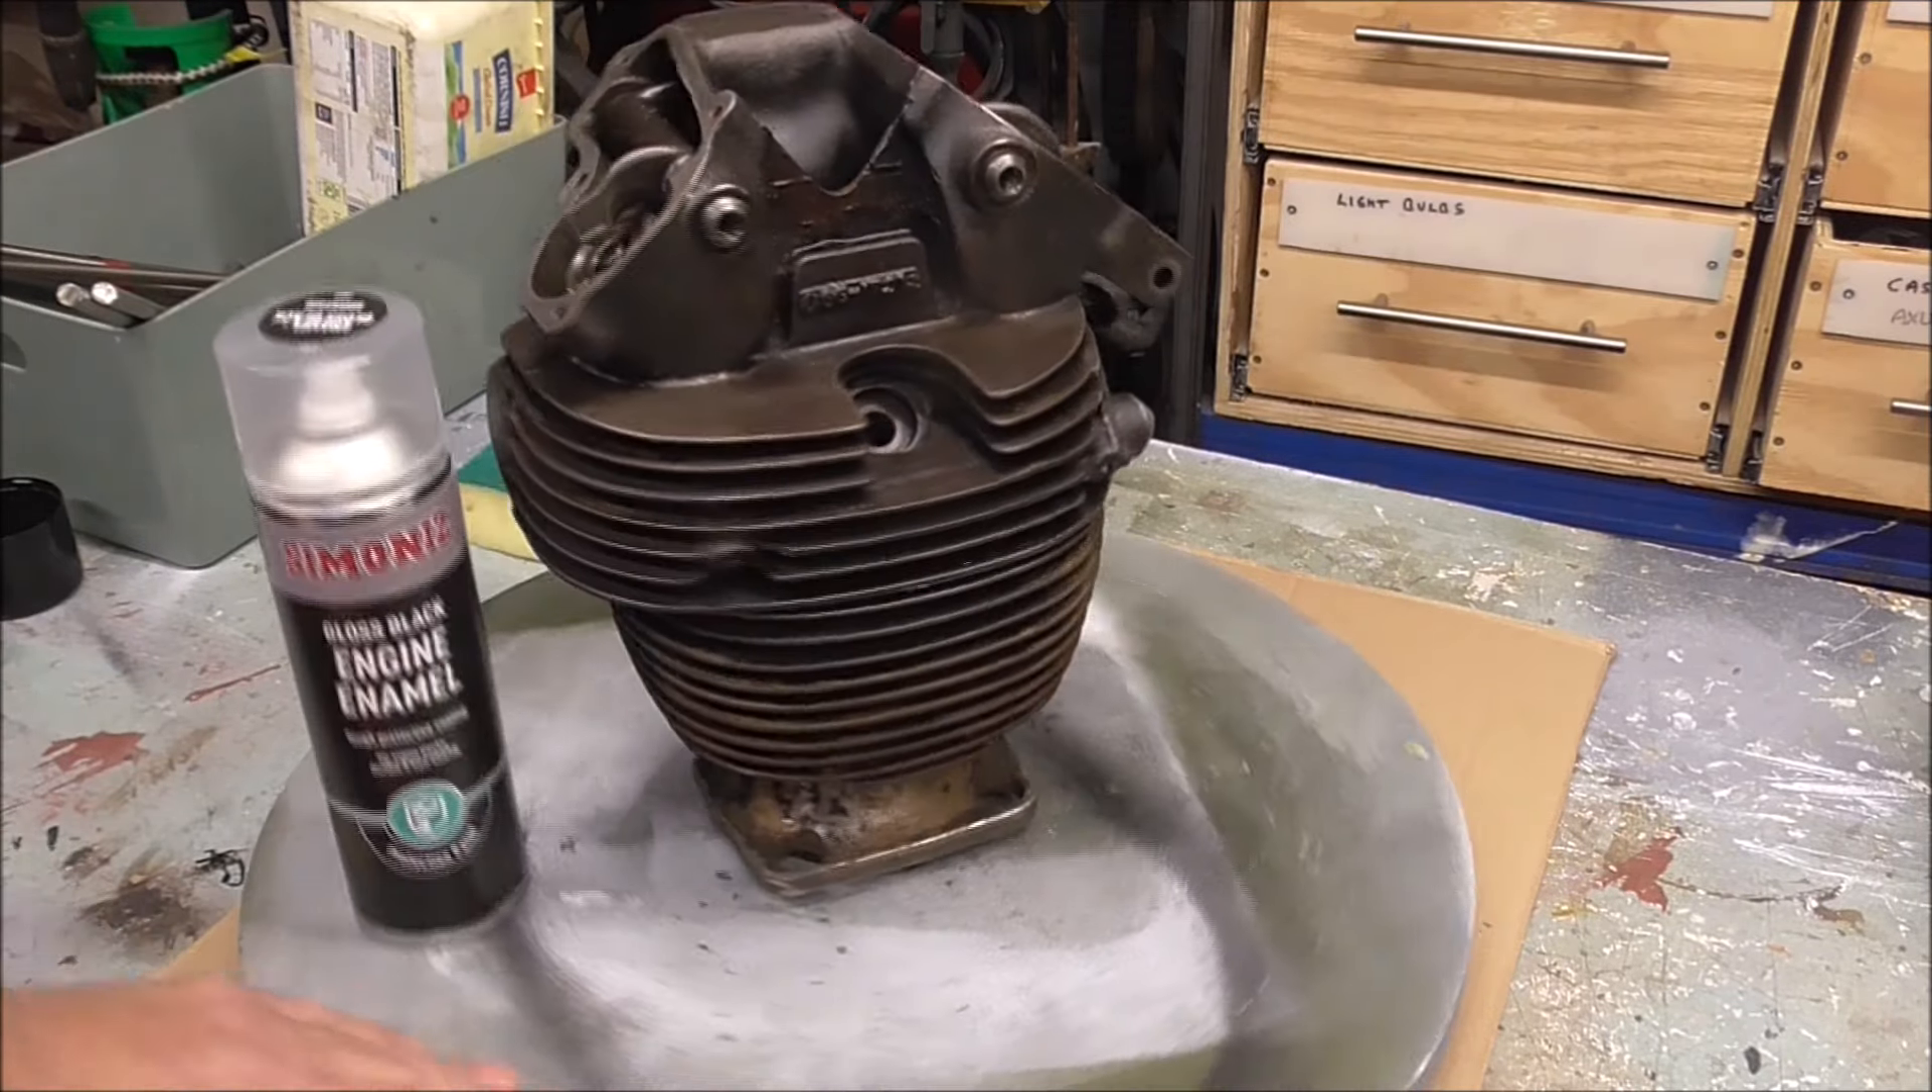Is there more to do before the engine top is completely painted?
Yes.